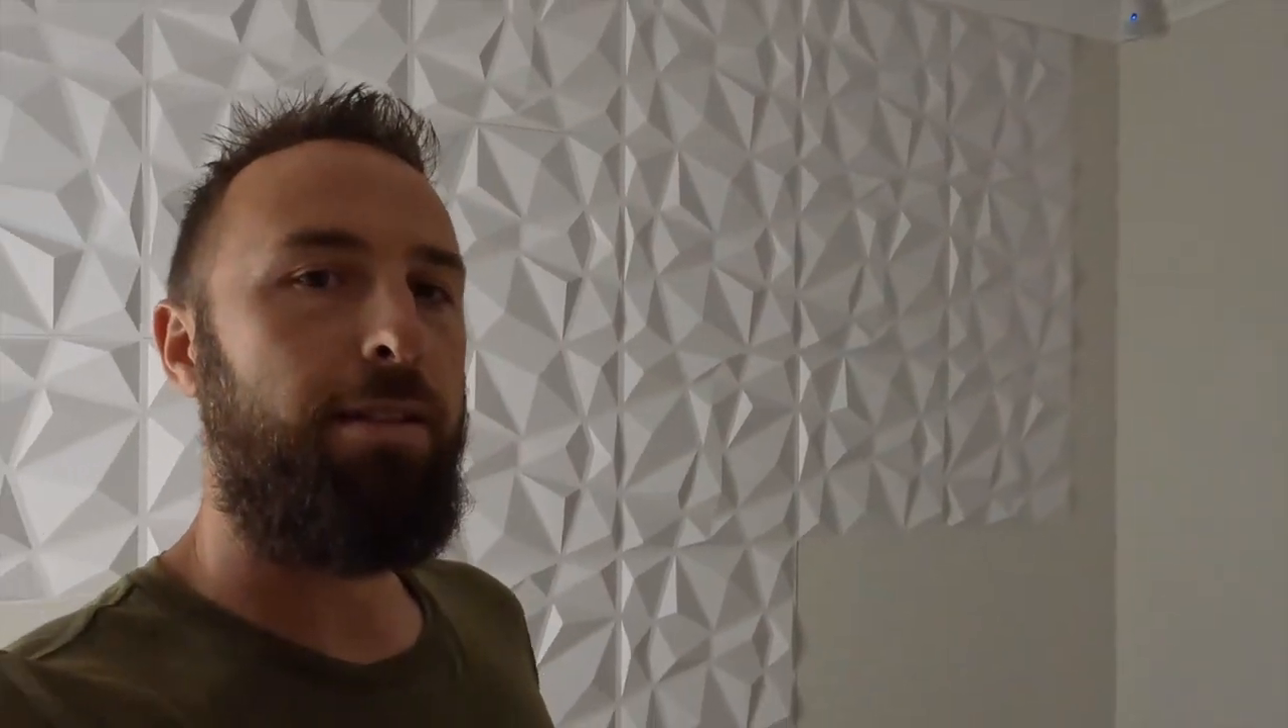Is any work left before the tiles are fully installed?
Yes.